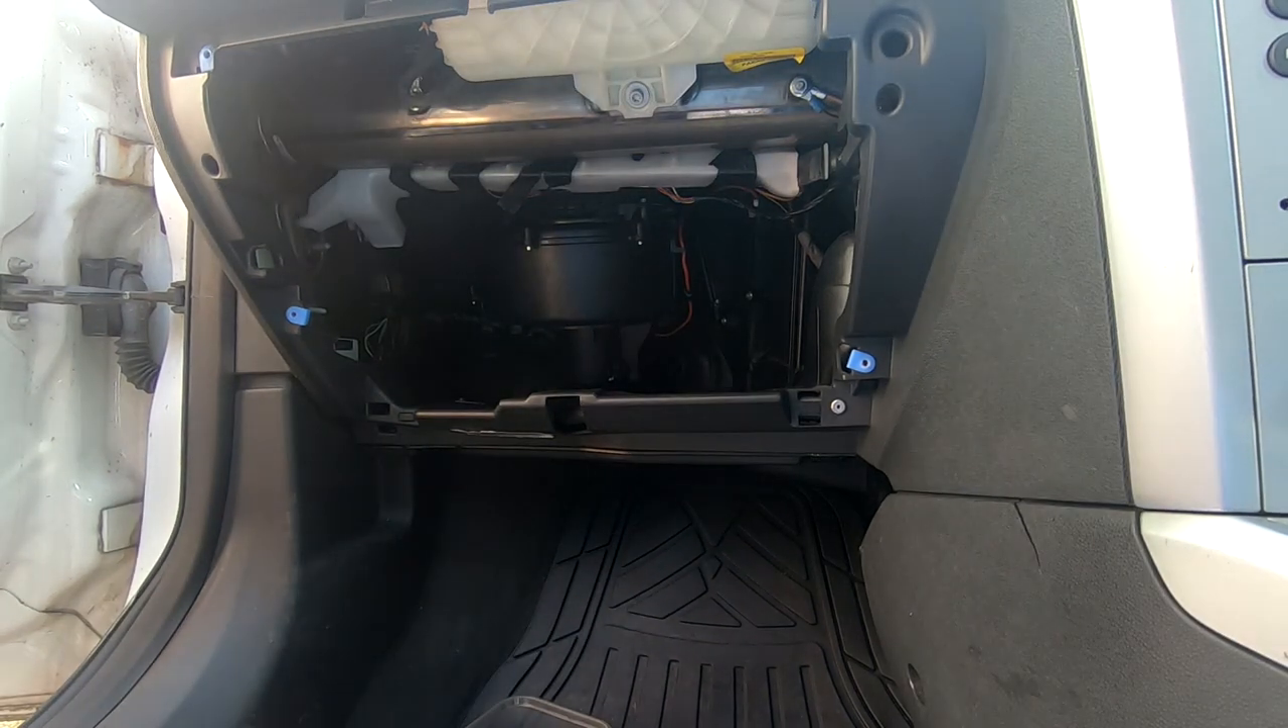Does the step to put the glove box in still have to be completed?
Yes.